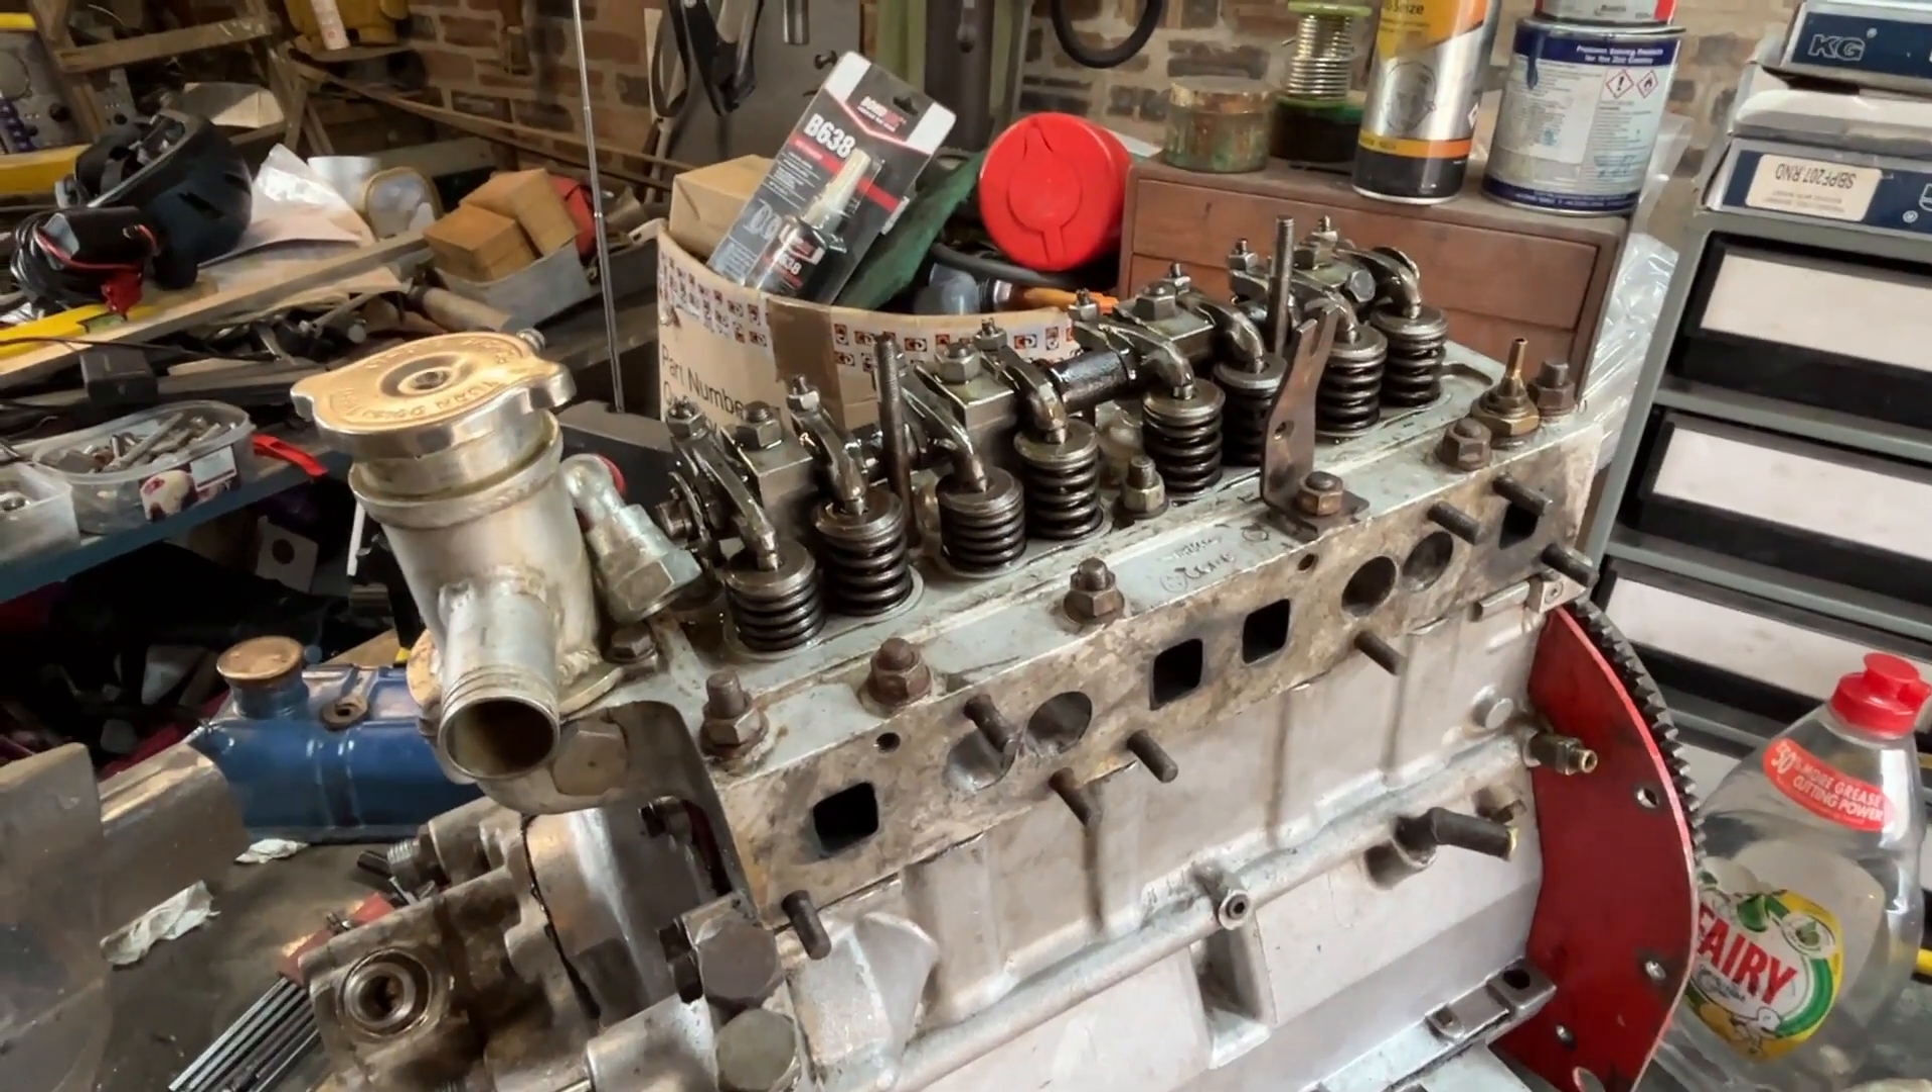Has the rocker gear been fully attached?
Yes.